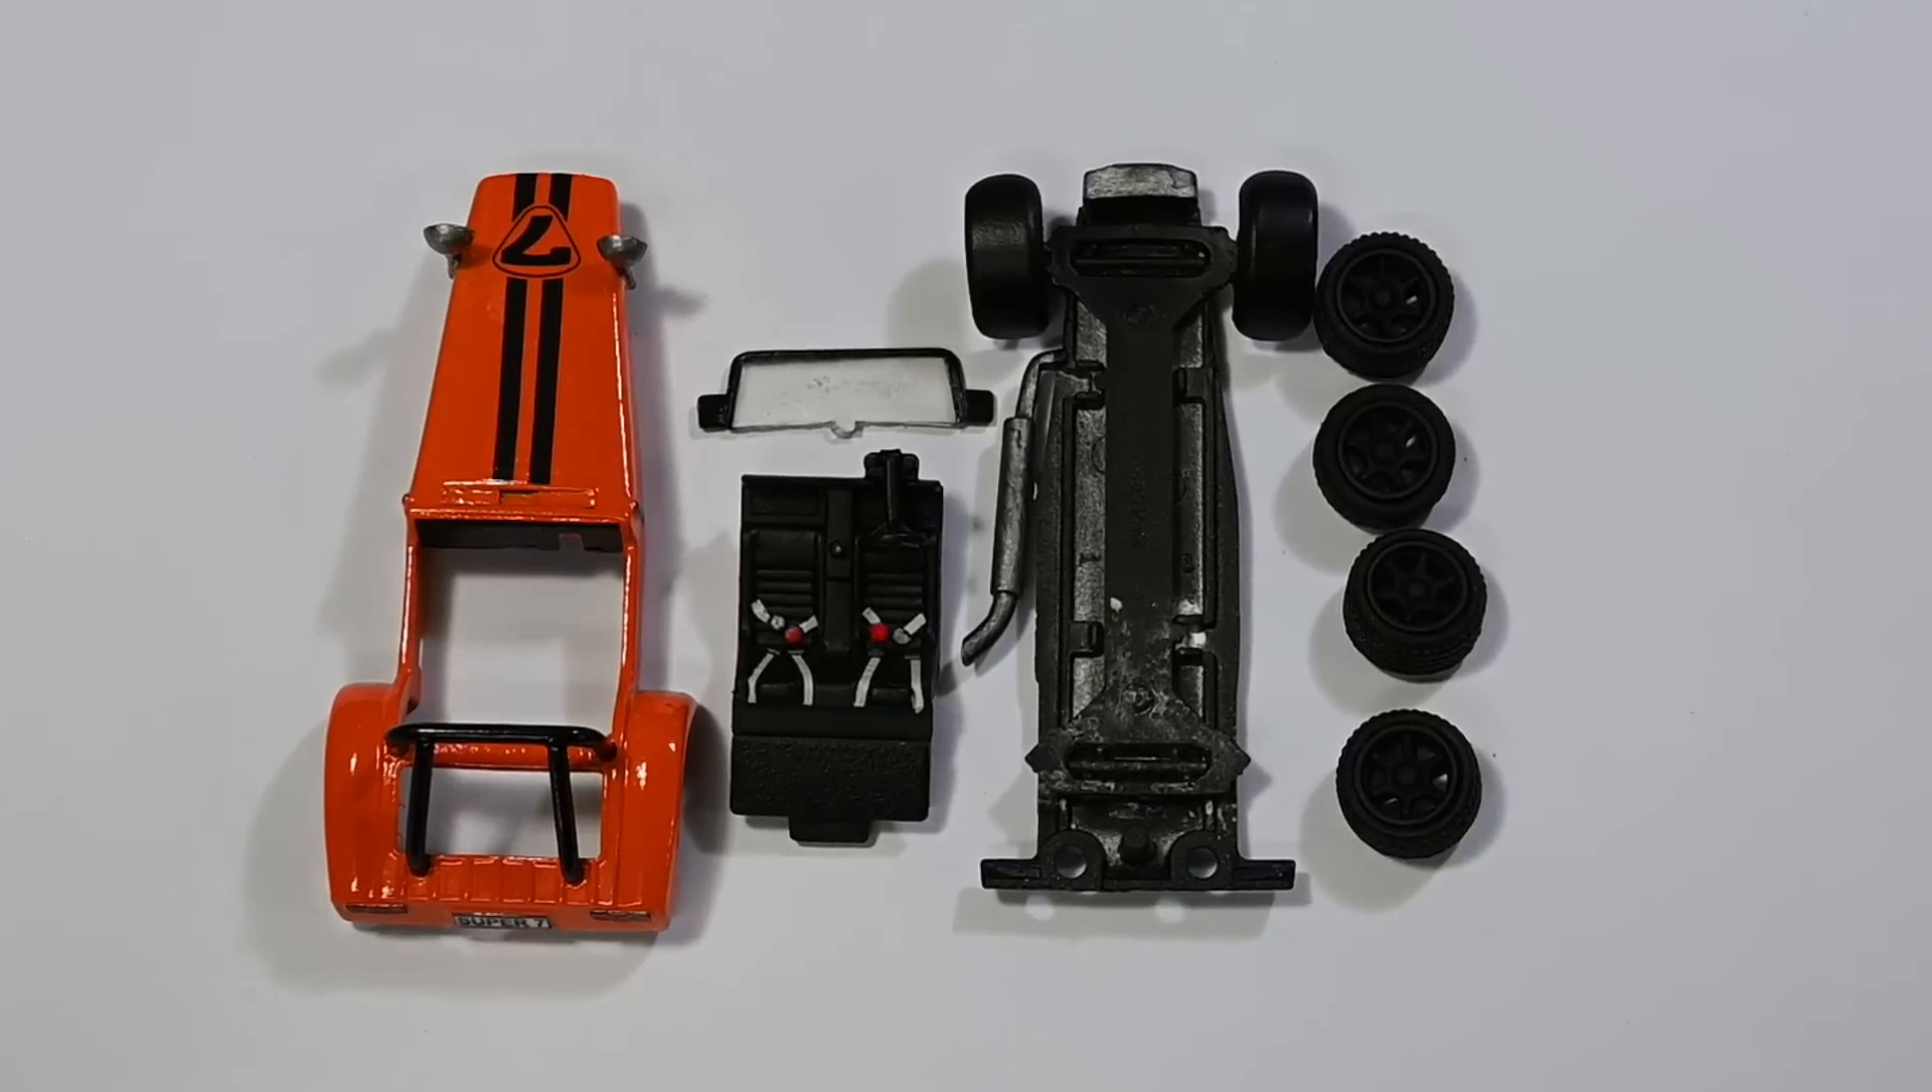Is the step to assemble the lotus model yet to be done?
Yes.